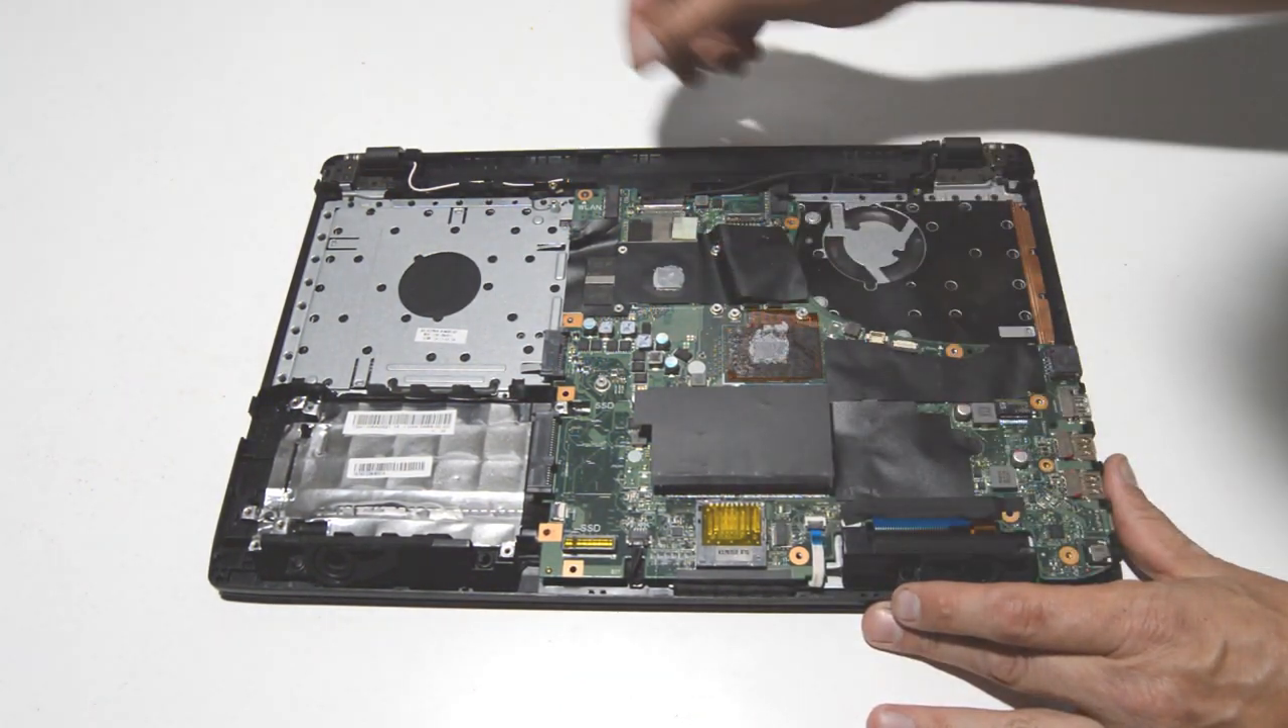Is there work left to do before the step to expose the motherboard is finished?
No.